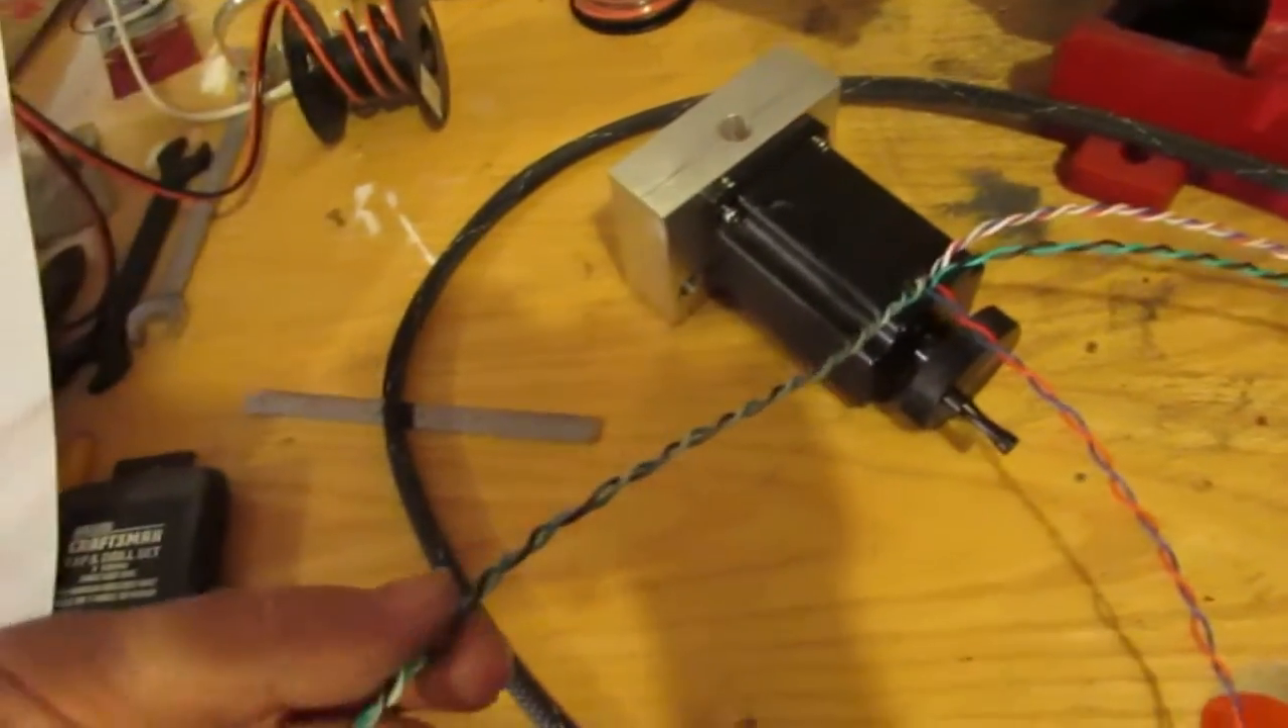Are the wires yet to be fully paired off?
No.